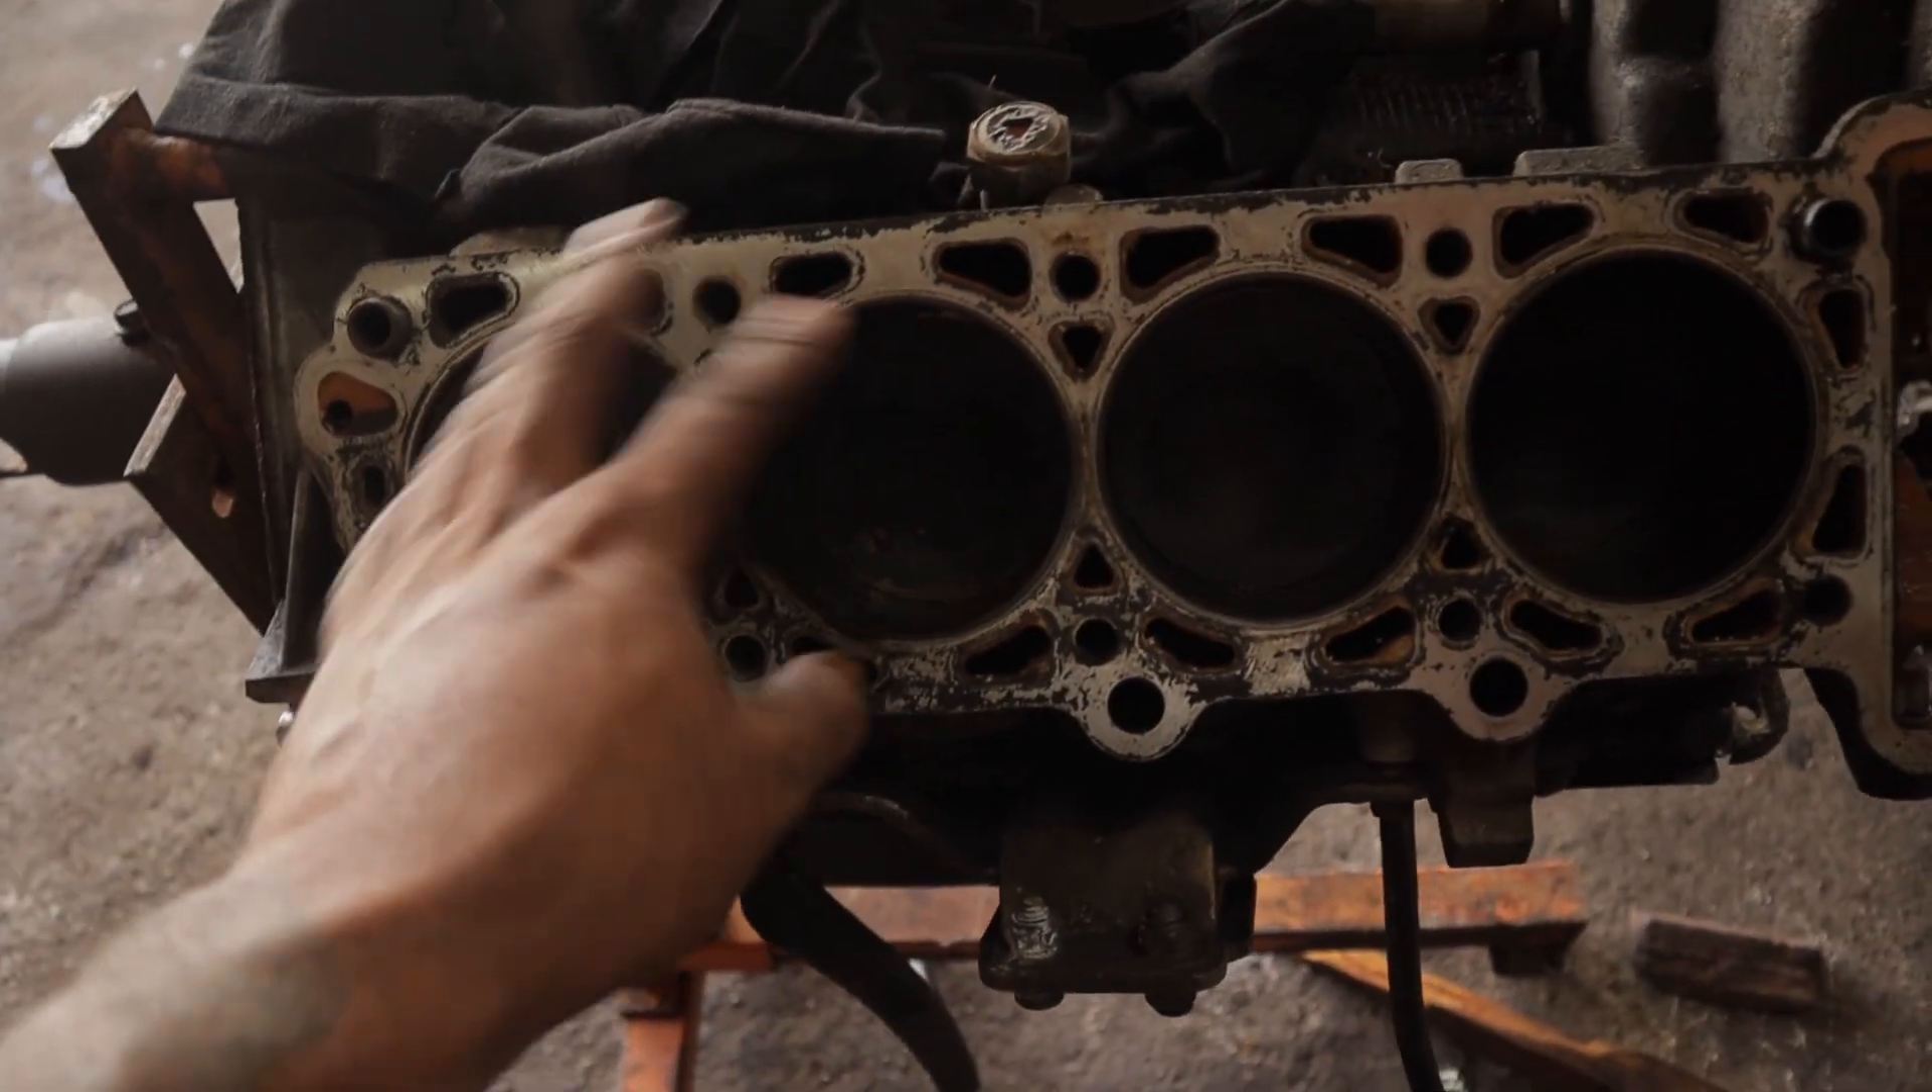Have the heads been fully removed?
Yes.